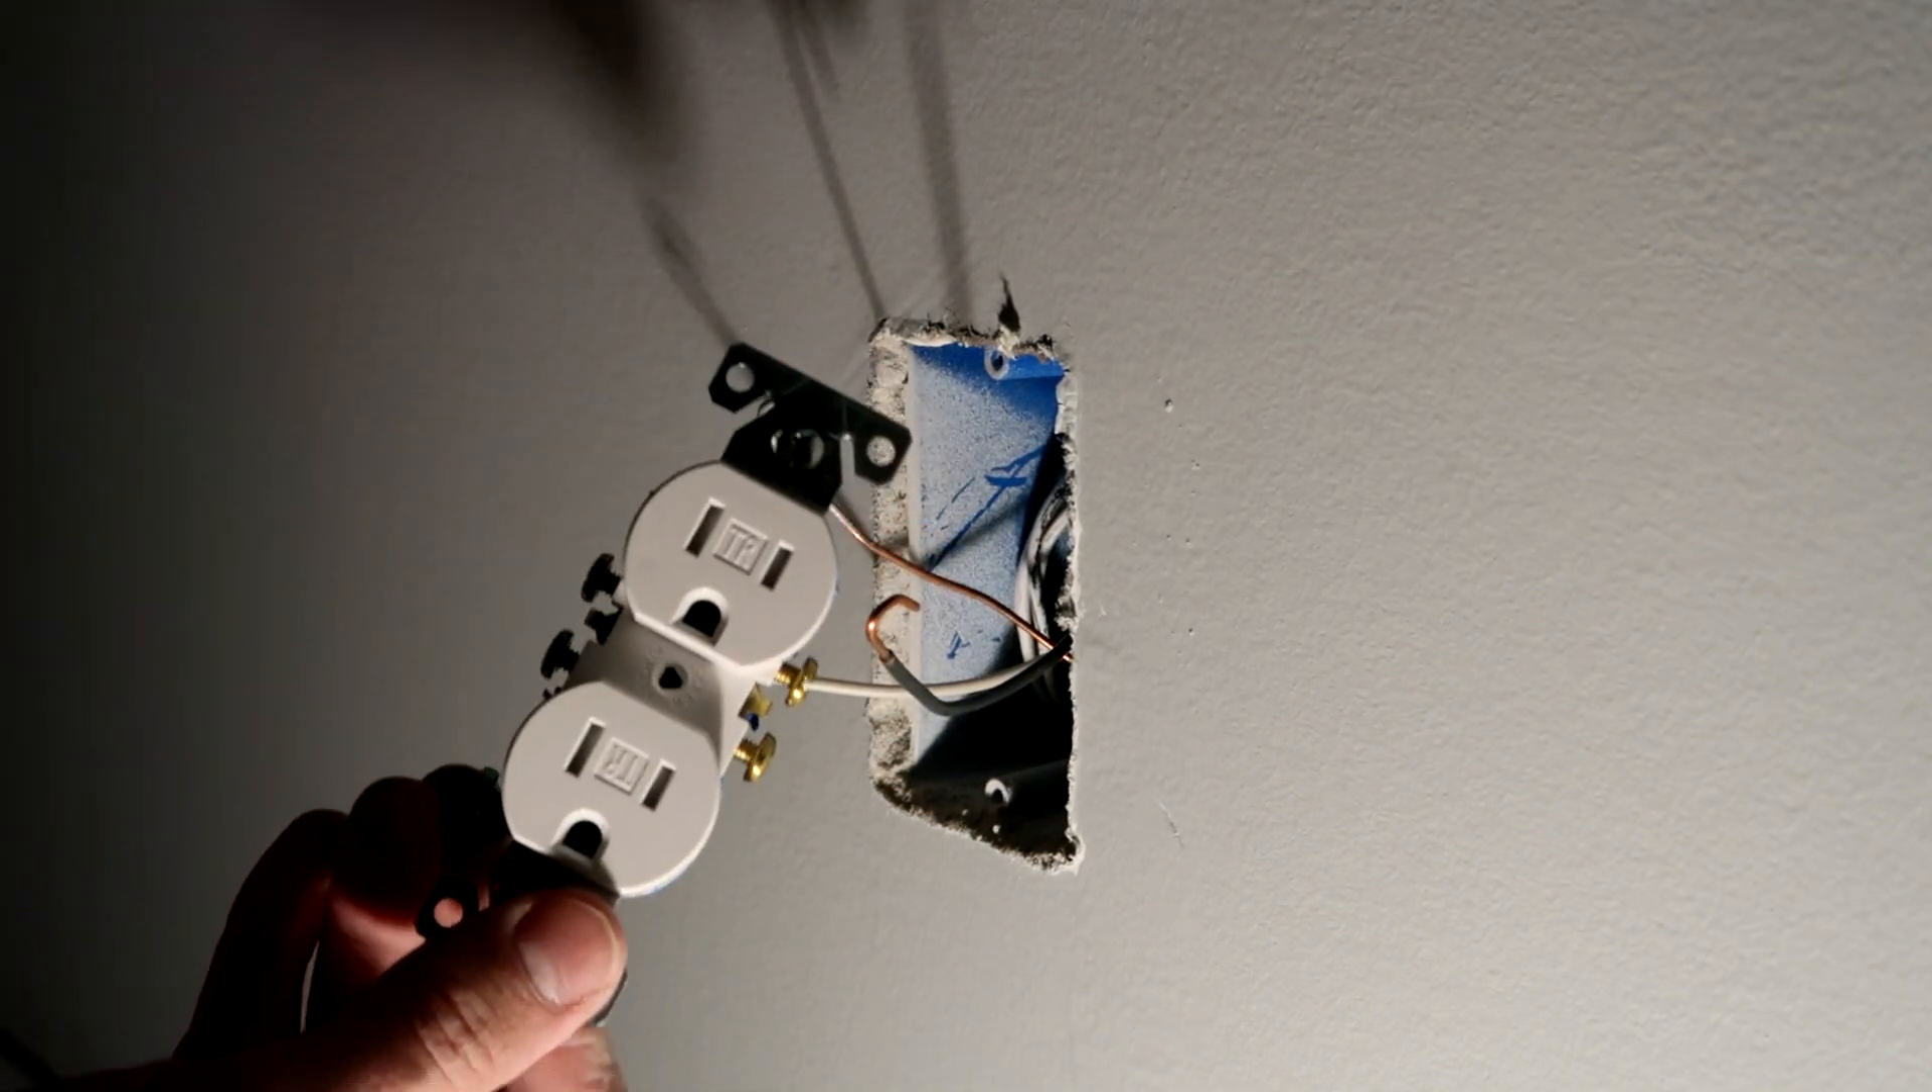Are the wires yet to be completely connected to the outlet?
Yes.